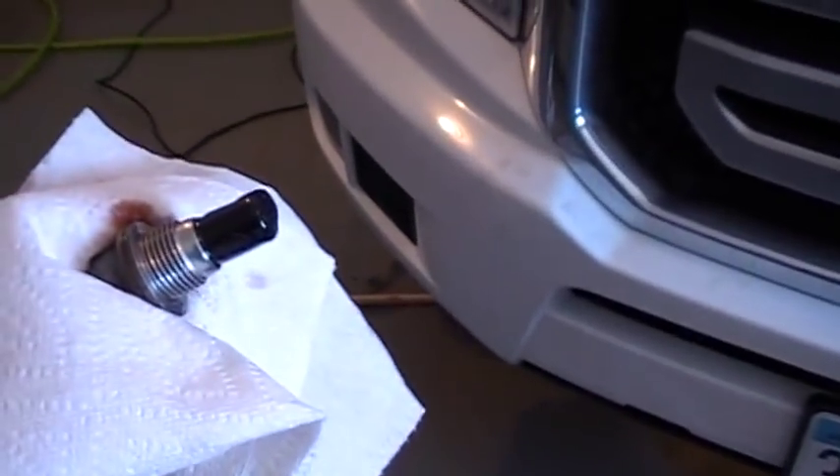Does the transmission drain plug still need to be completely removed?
No.